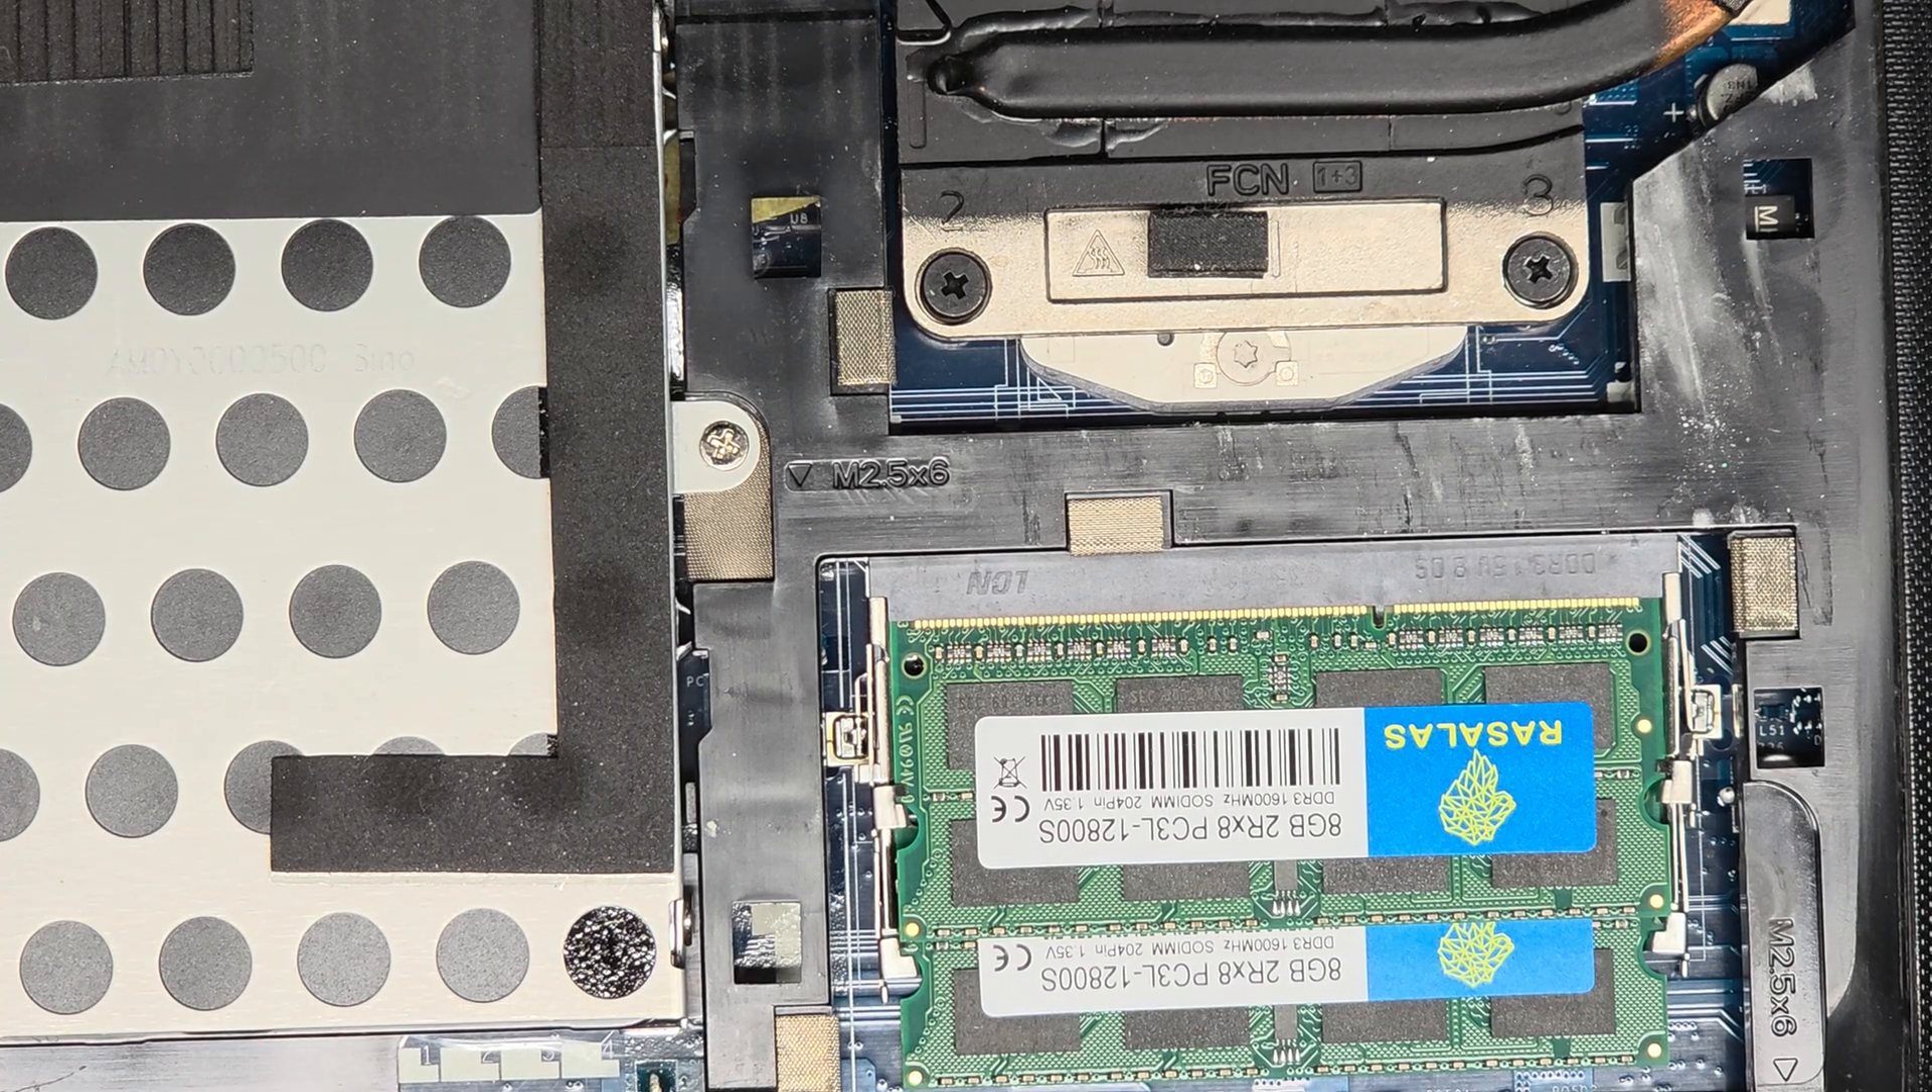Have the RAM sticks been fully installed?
Yes.